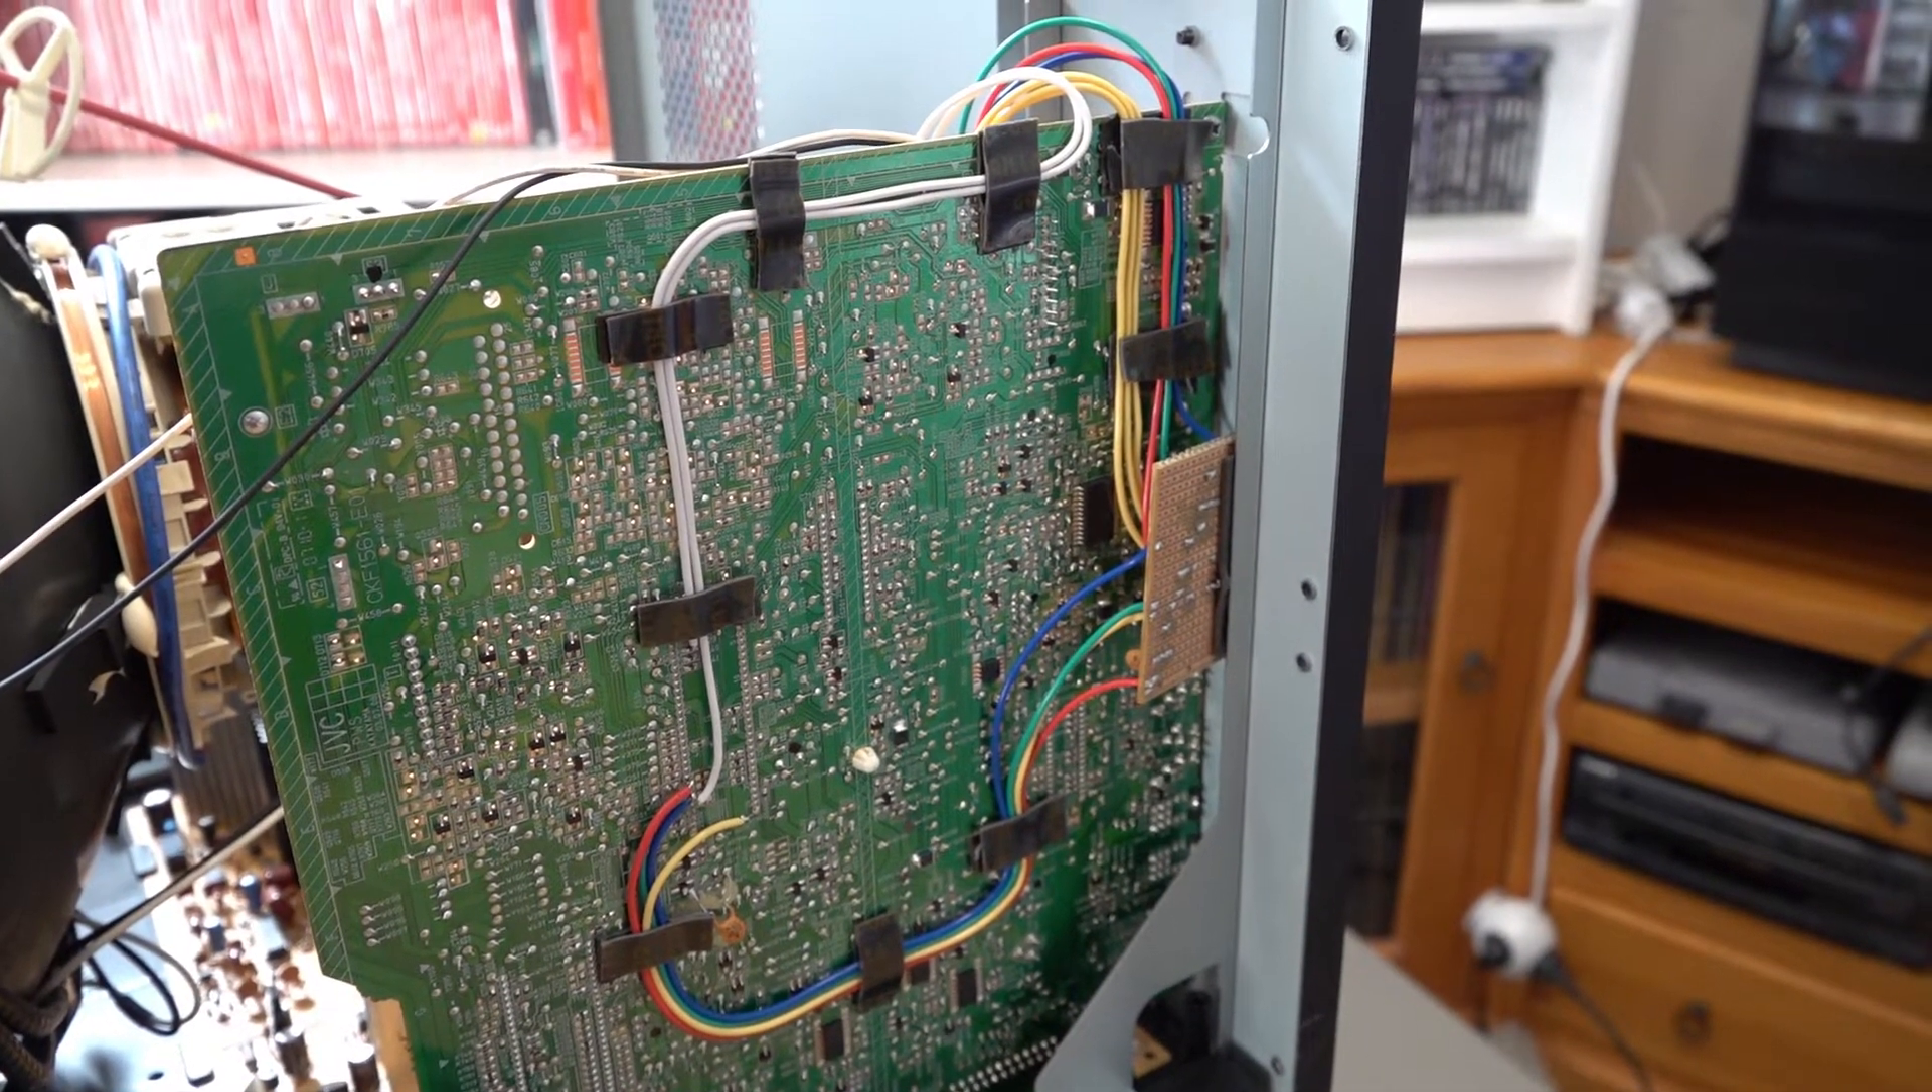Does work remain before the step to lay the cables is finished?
No.